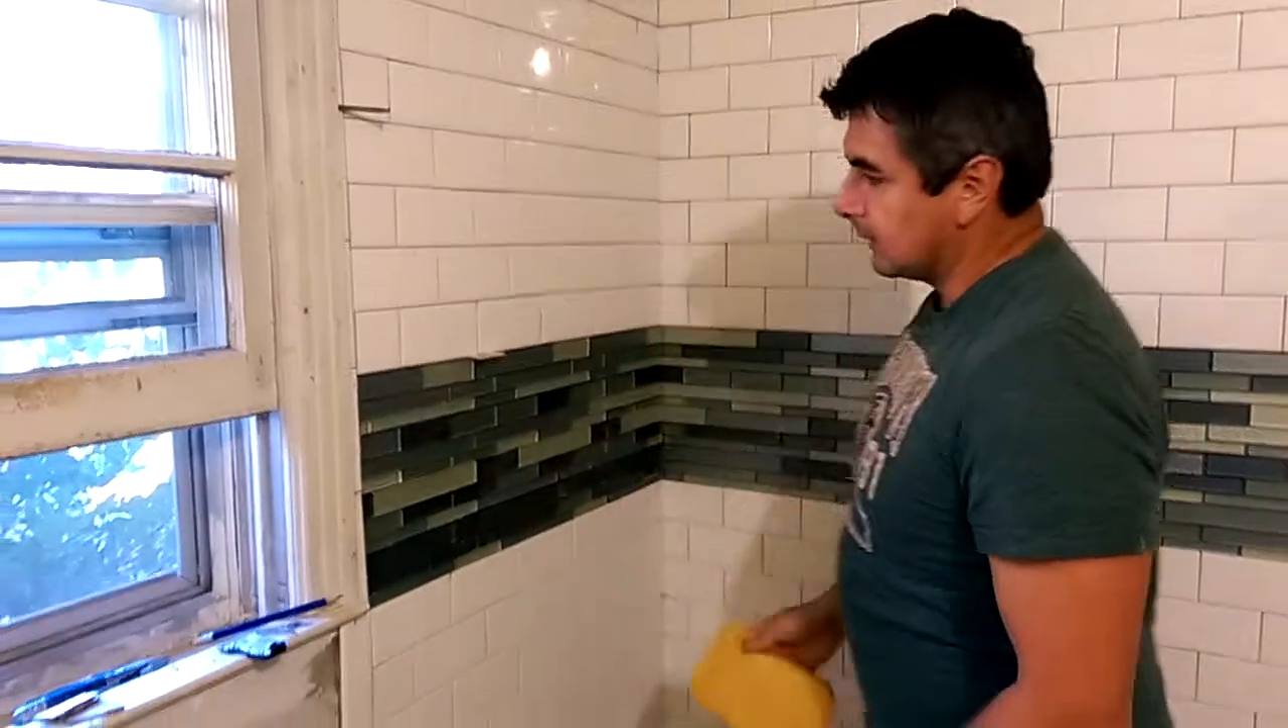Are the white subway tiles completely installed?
Yes.